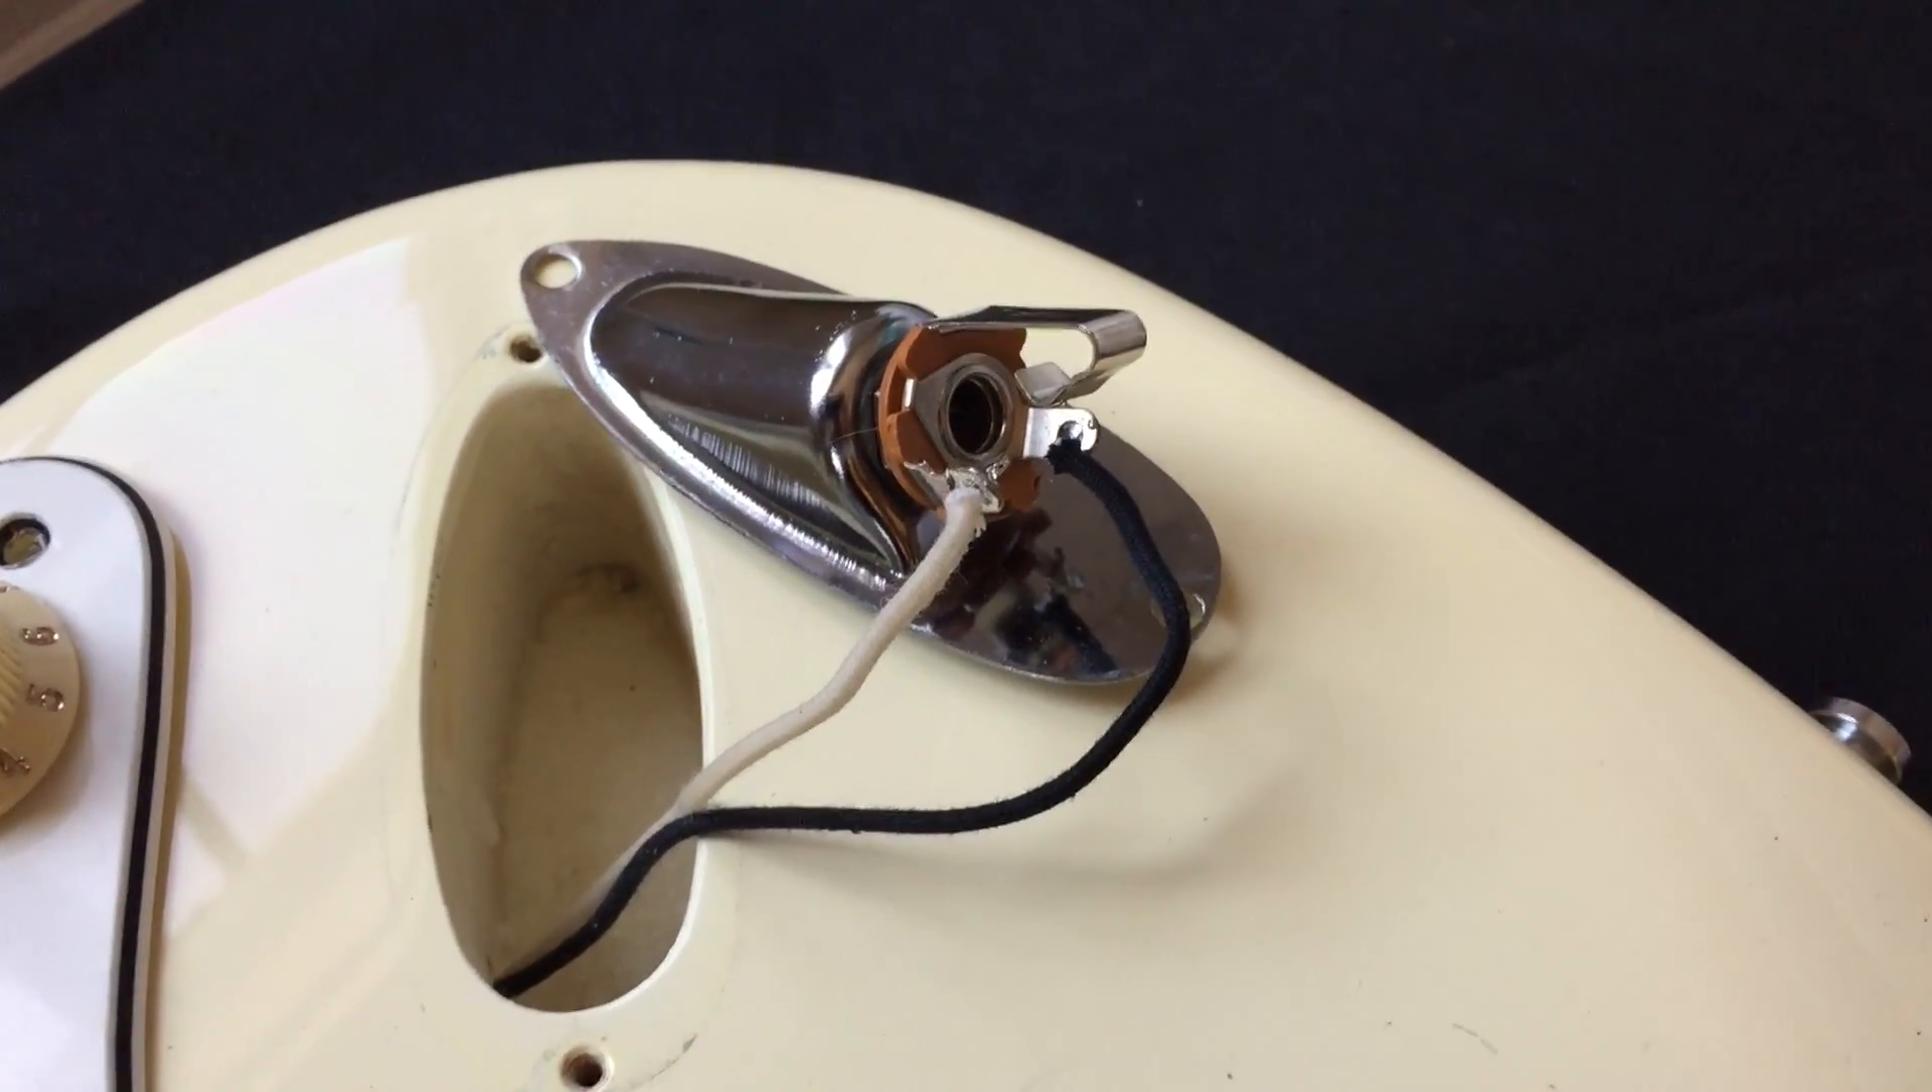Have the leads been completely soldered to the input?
Yes.